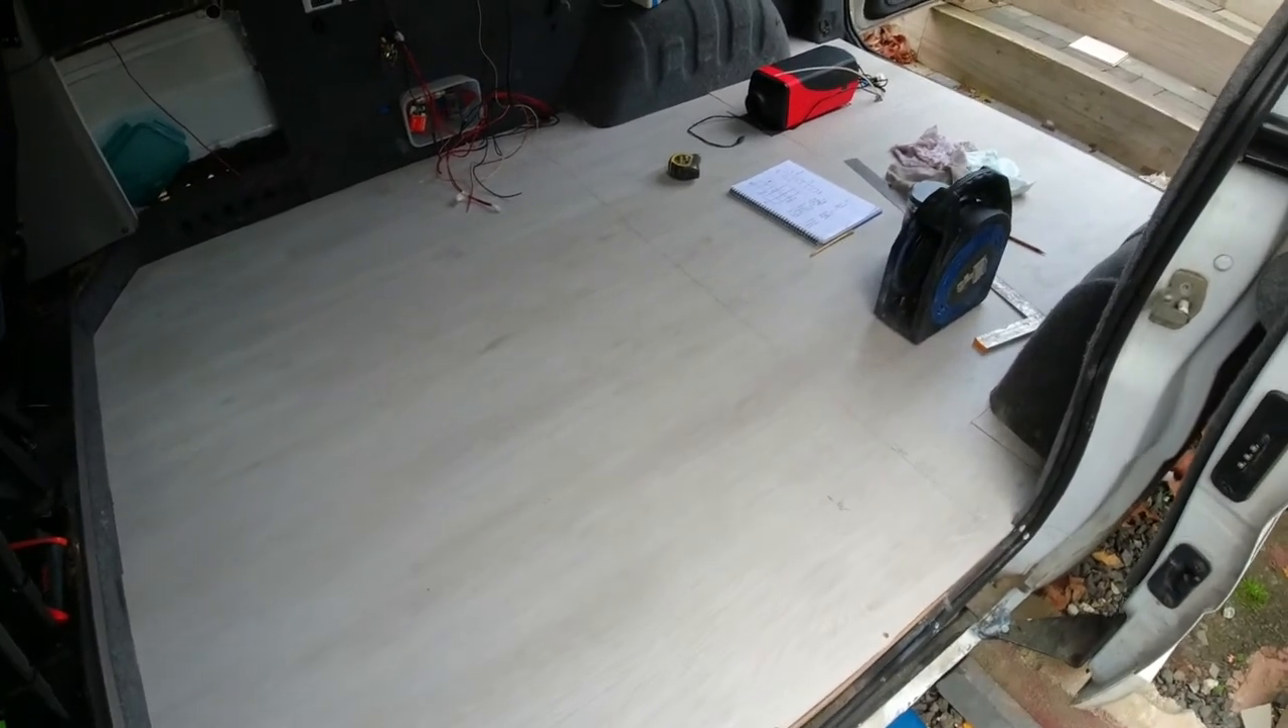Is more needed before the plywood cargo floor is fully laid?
No.